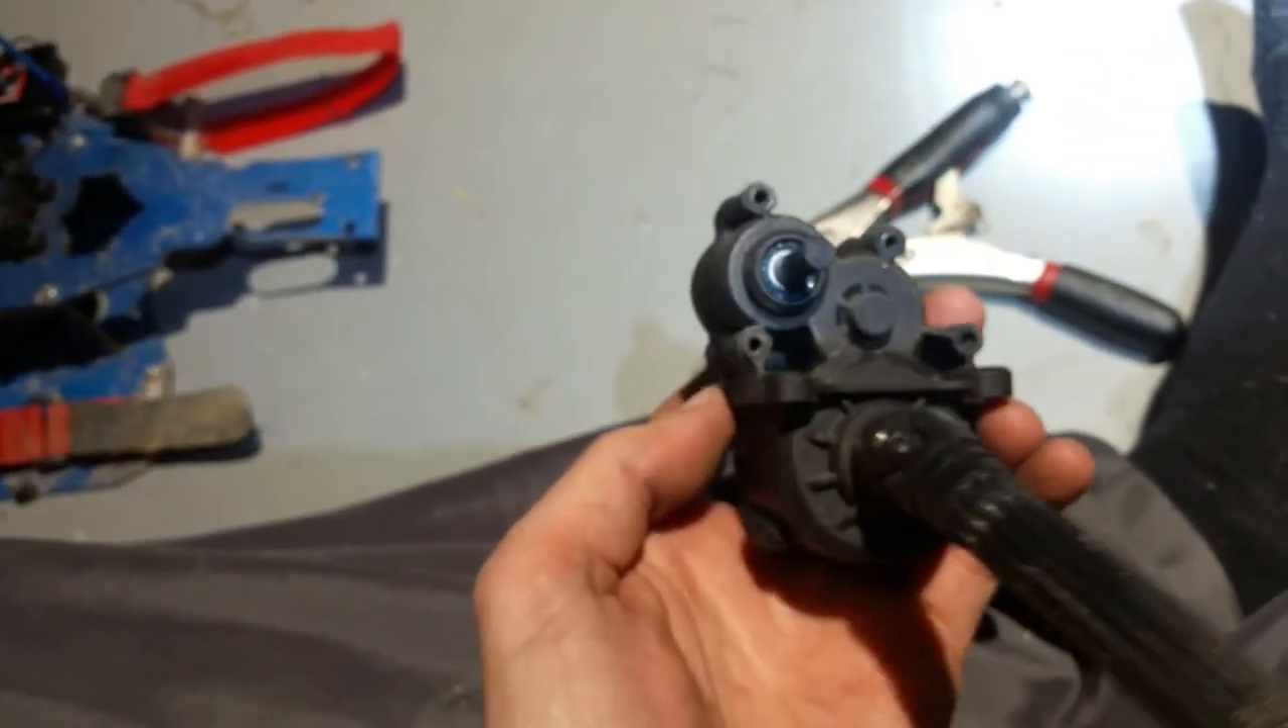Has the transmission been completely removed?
Yes.